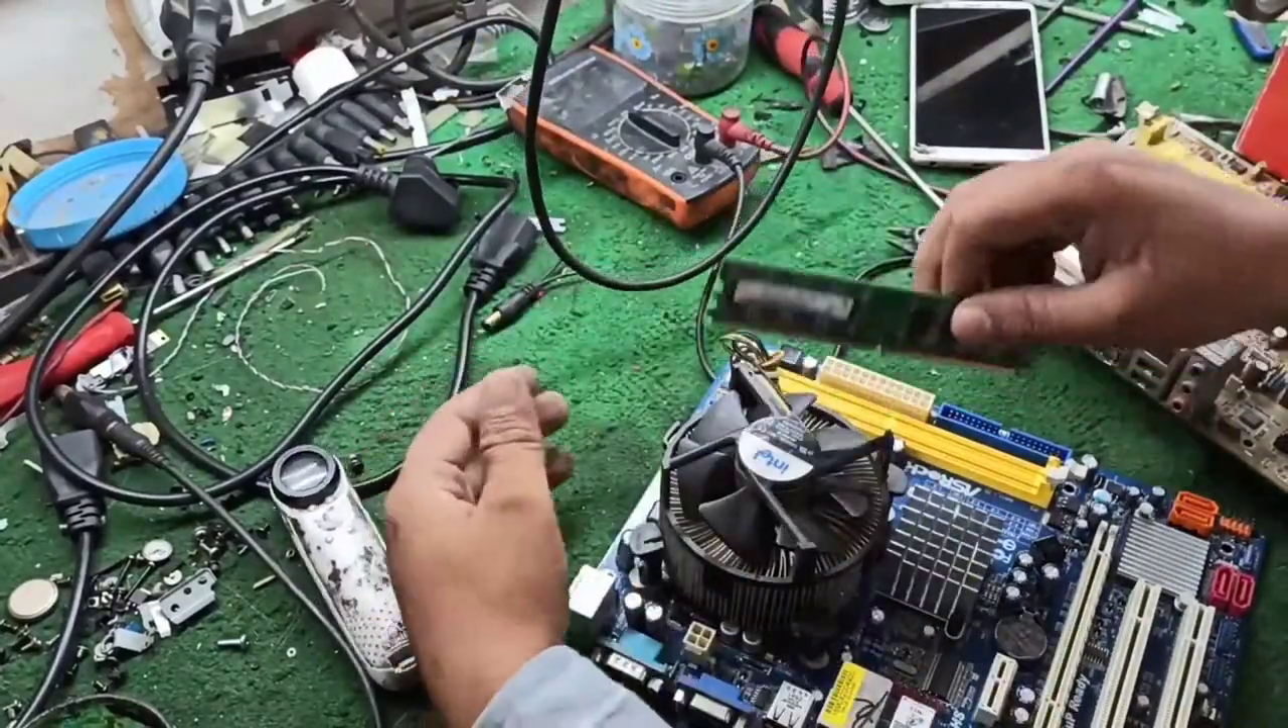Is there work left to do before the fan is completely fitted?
No.